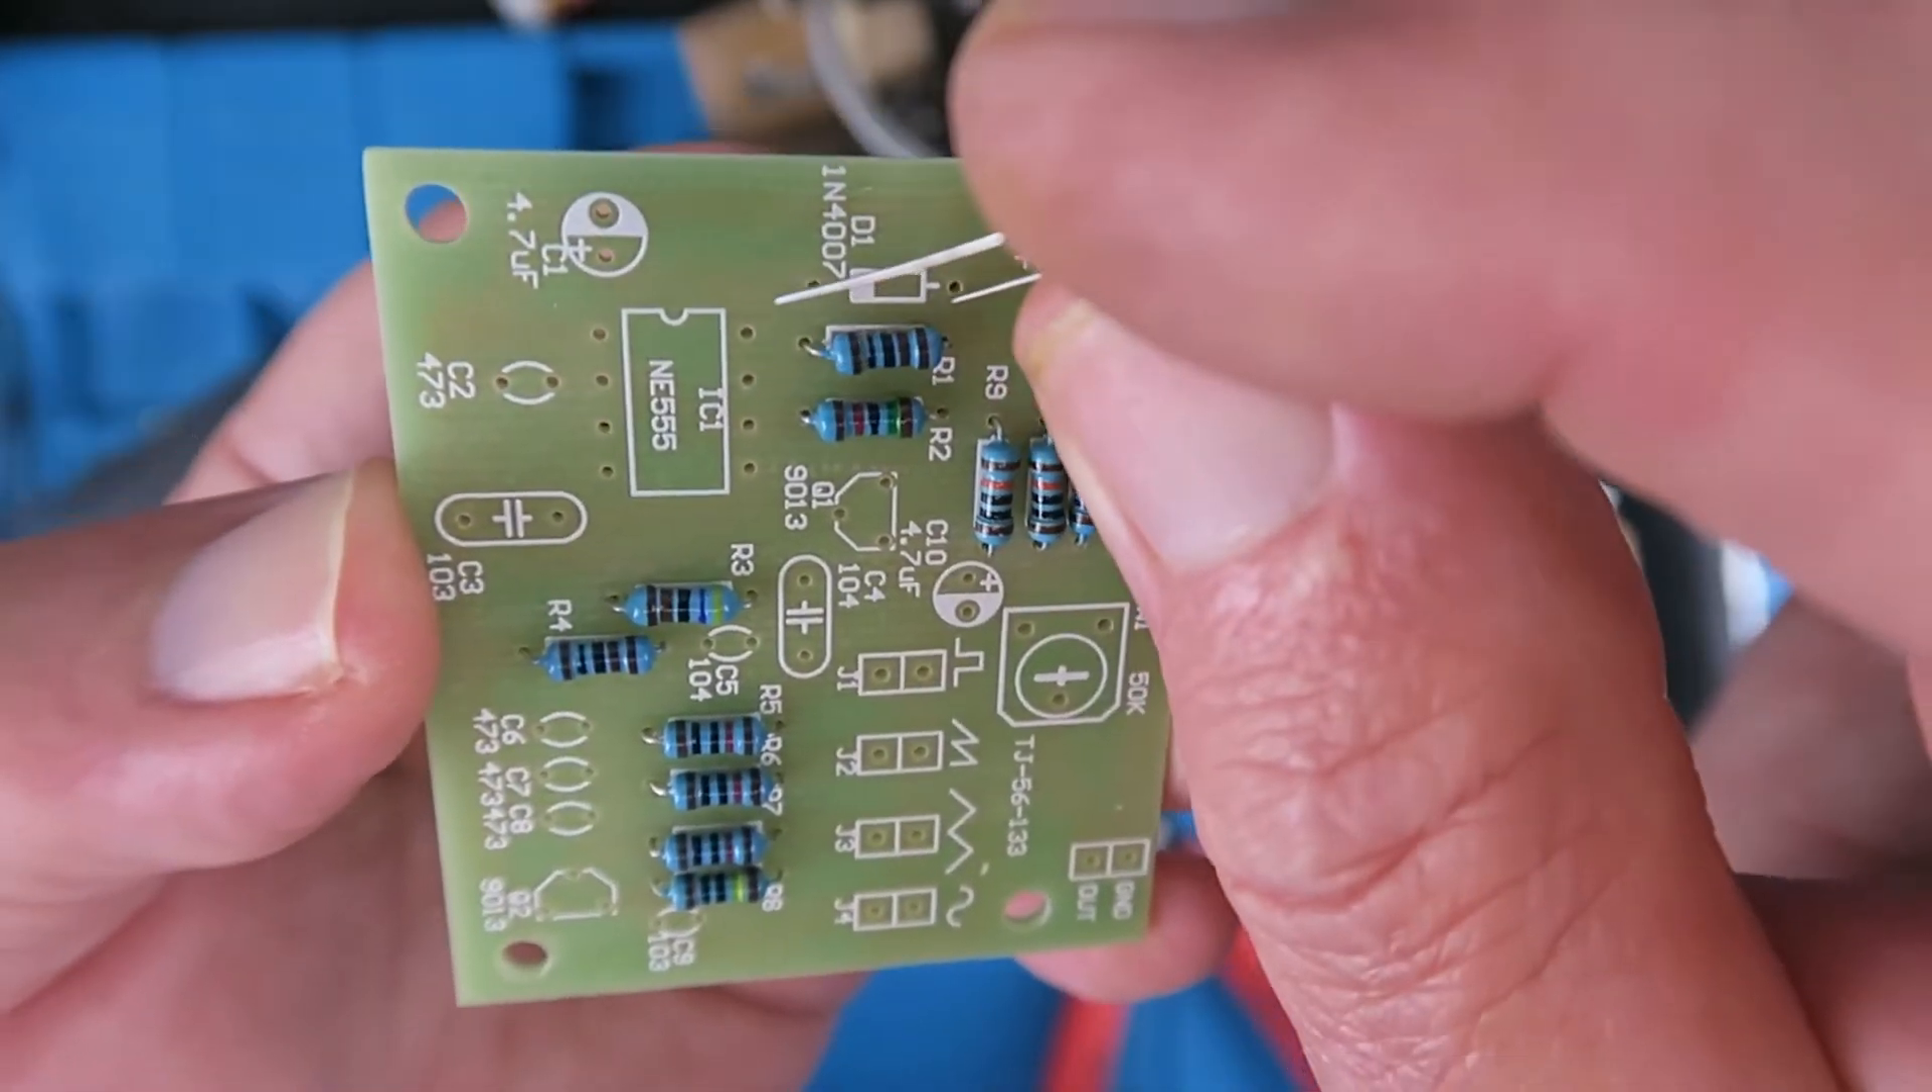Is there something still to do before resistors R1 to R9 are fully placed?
No.